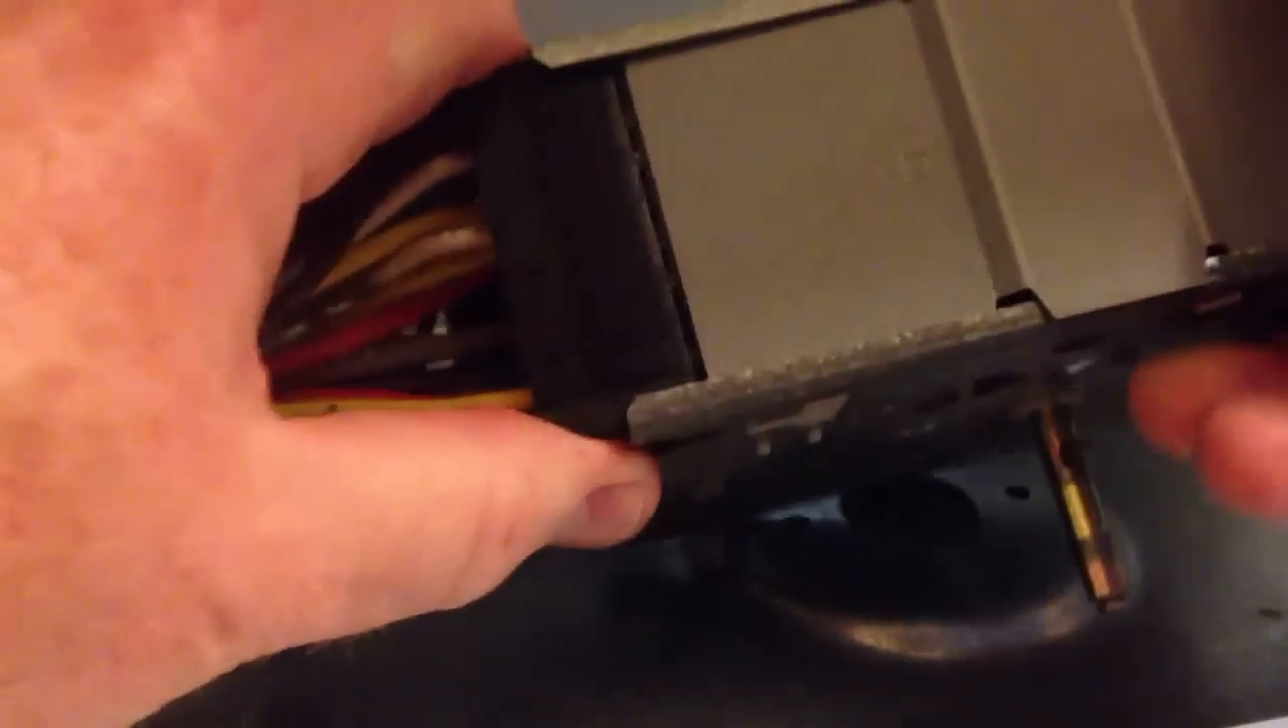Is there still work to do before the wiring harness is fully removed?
Yes.